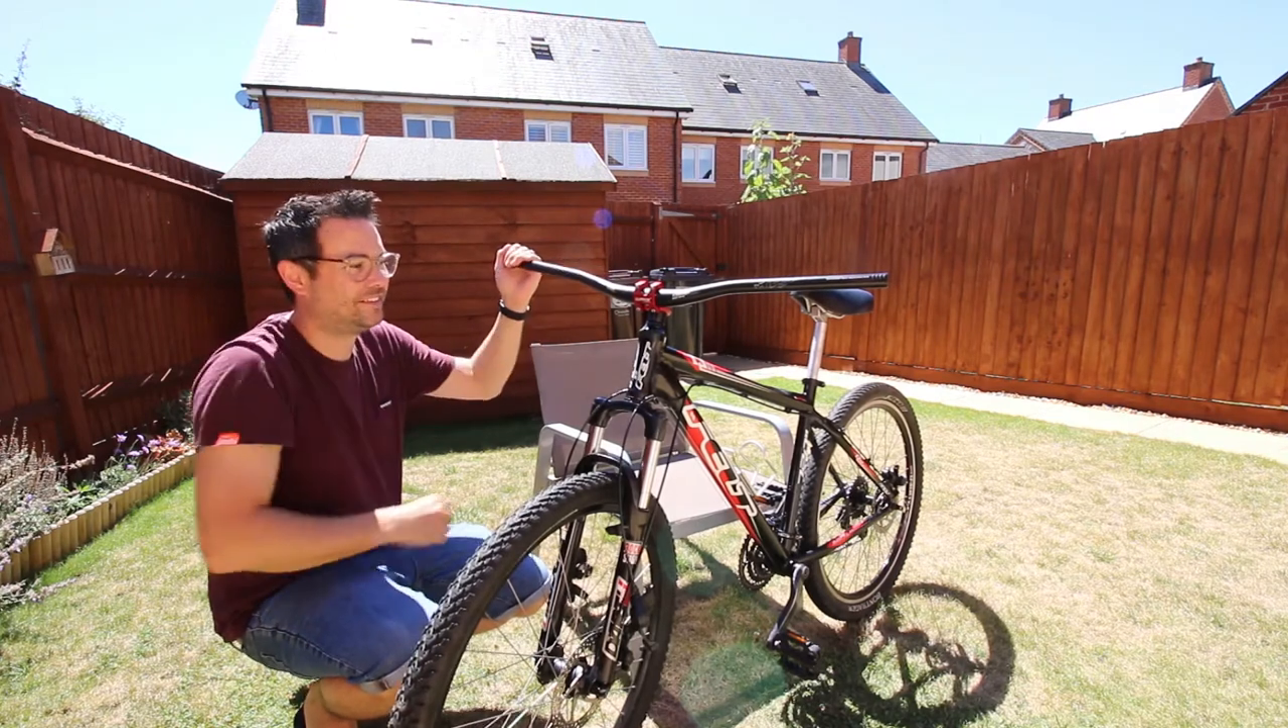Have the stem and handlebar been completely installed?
Yes.